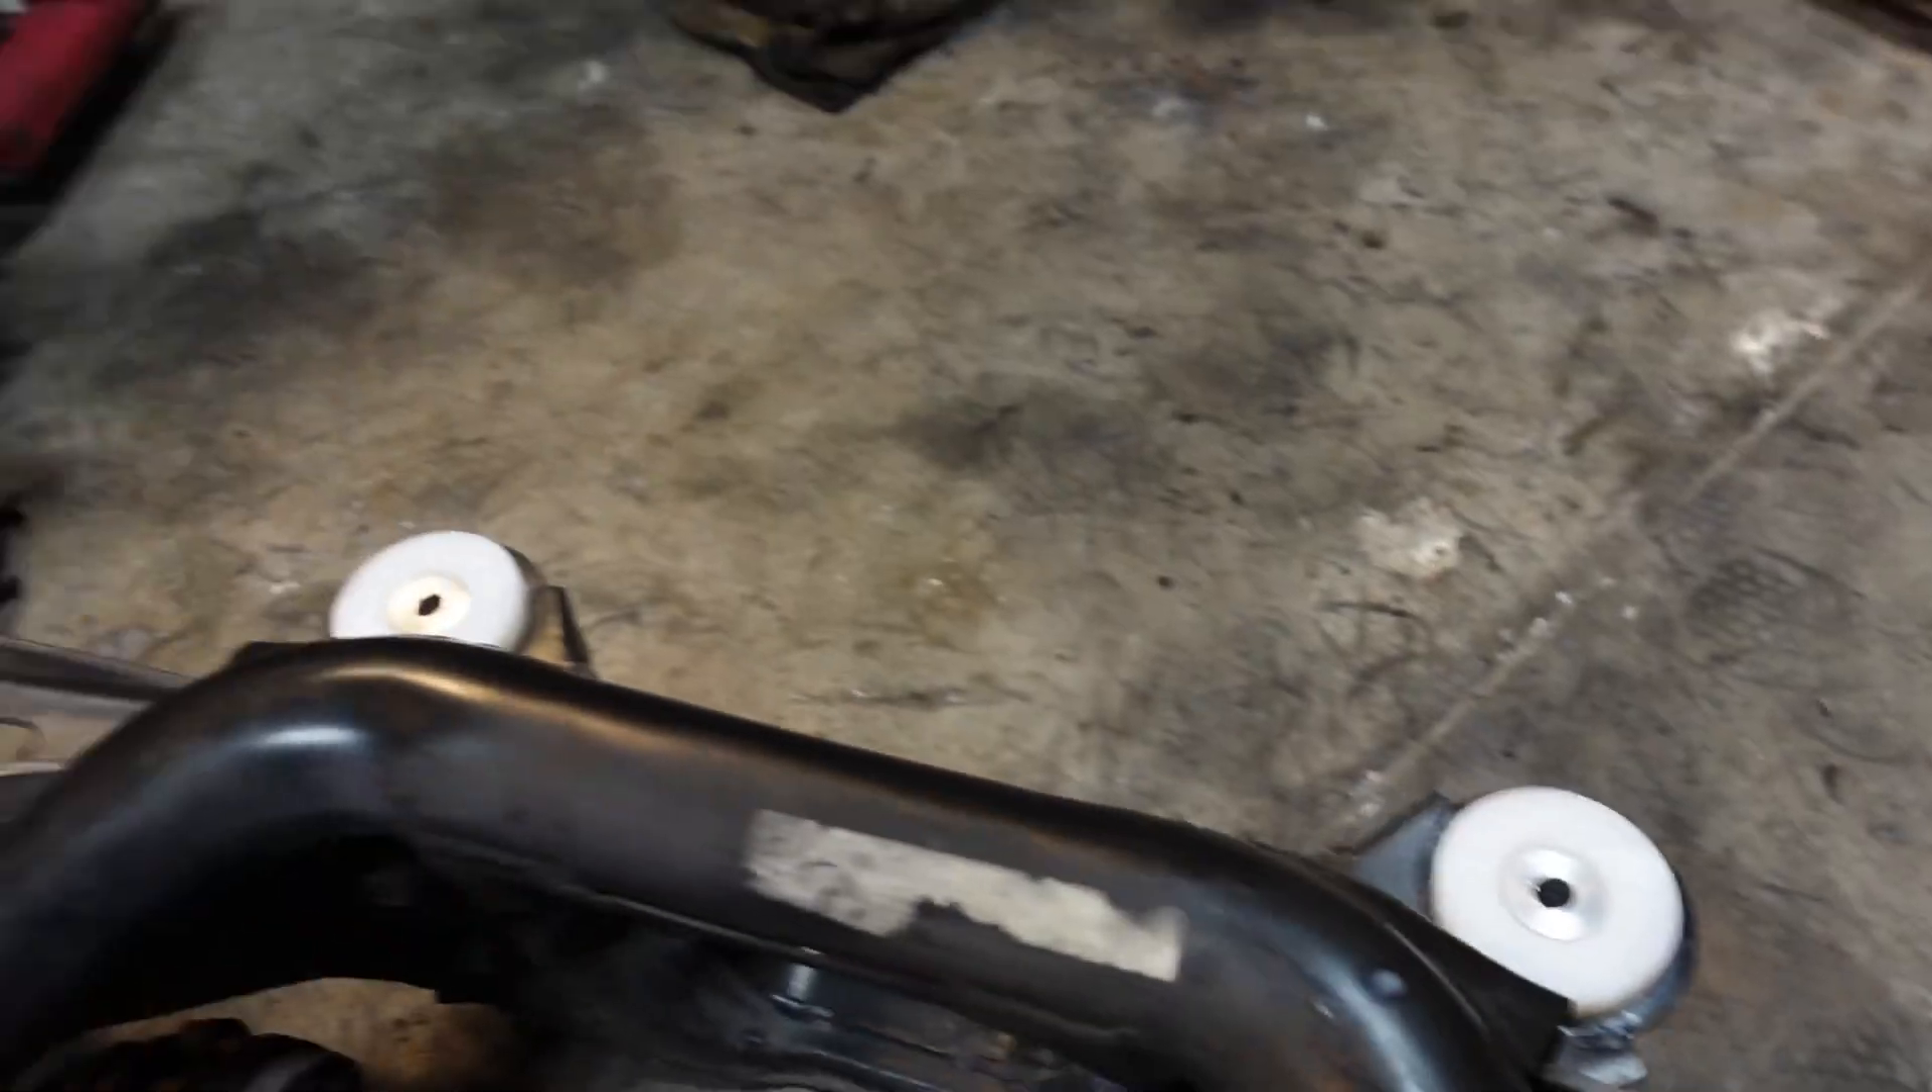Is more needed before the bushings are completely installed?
No.